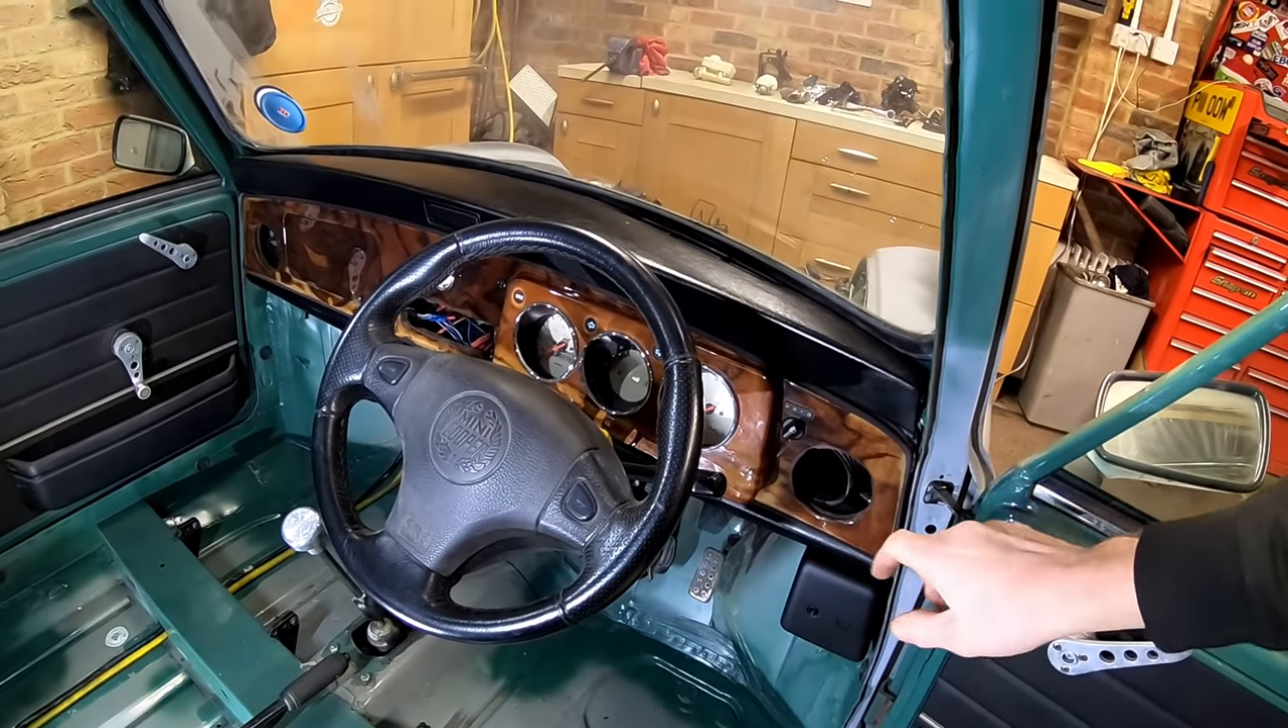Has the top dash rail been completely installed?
Yes.